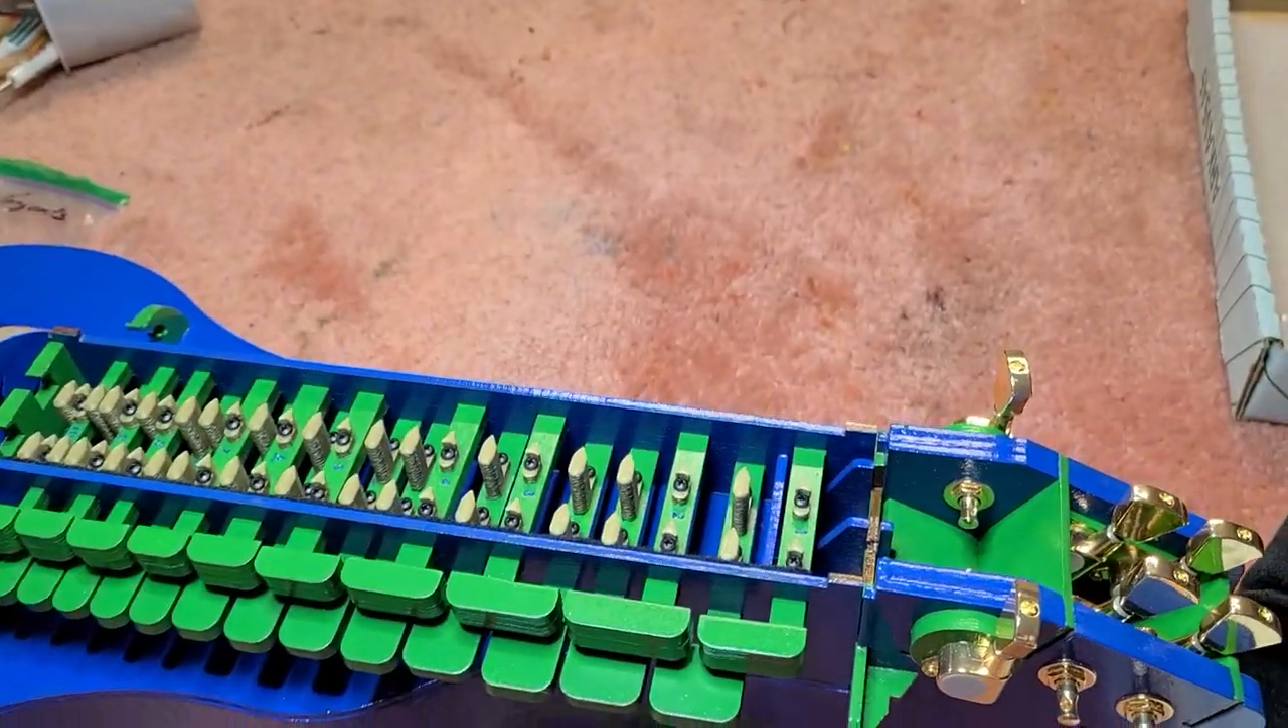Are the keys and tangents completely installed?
Yes.